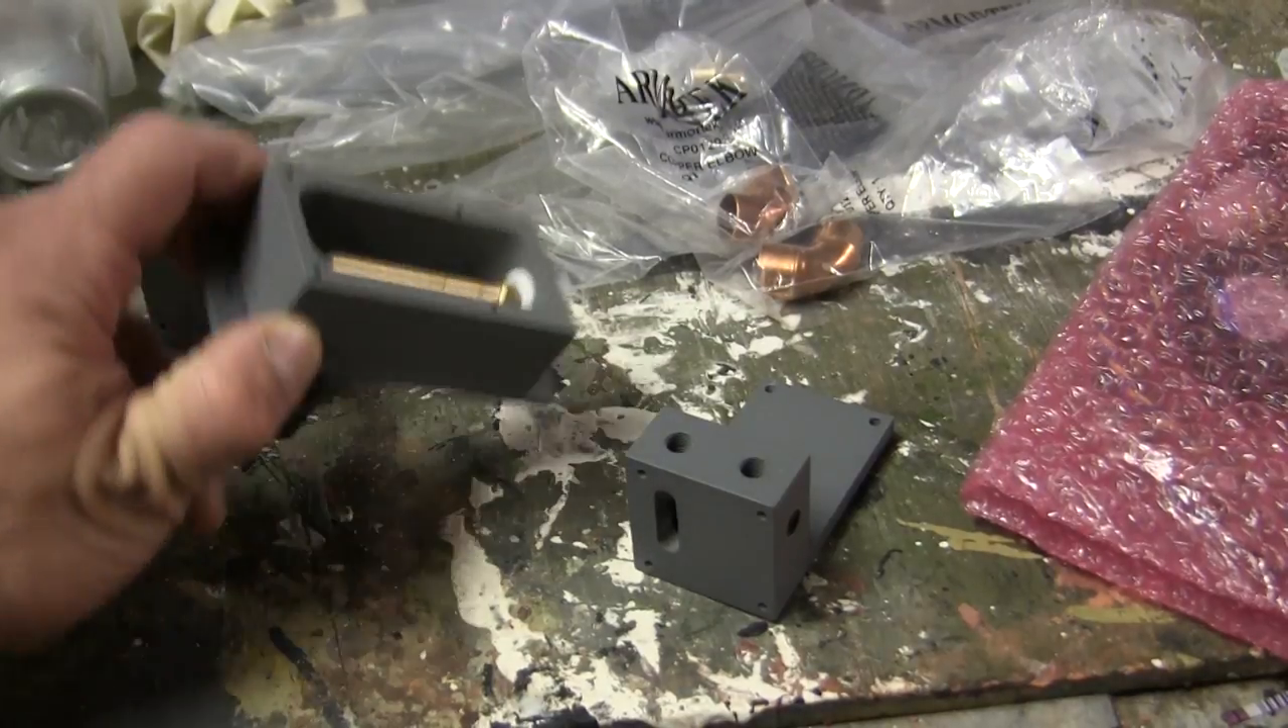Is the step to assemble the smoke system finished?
No.